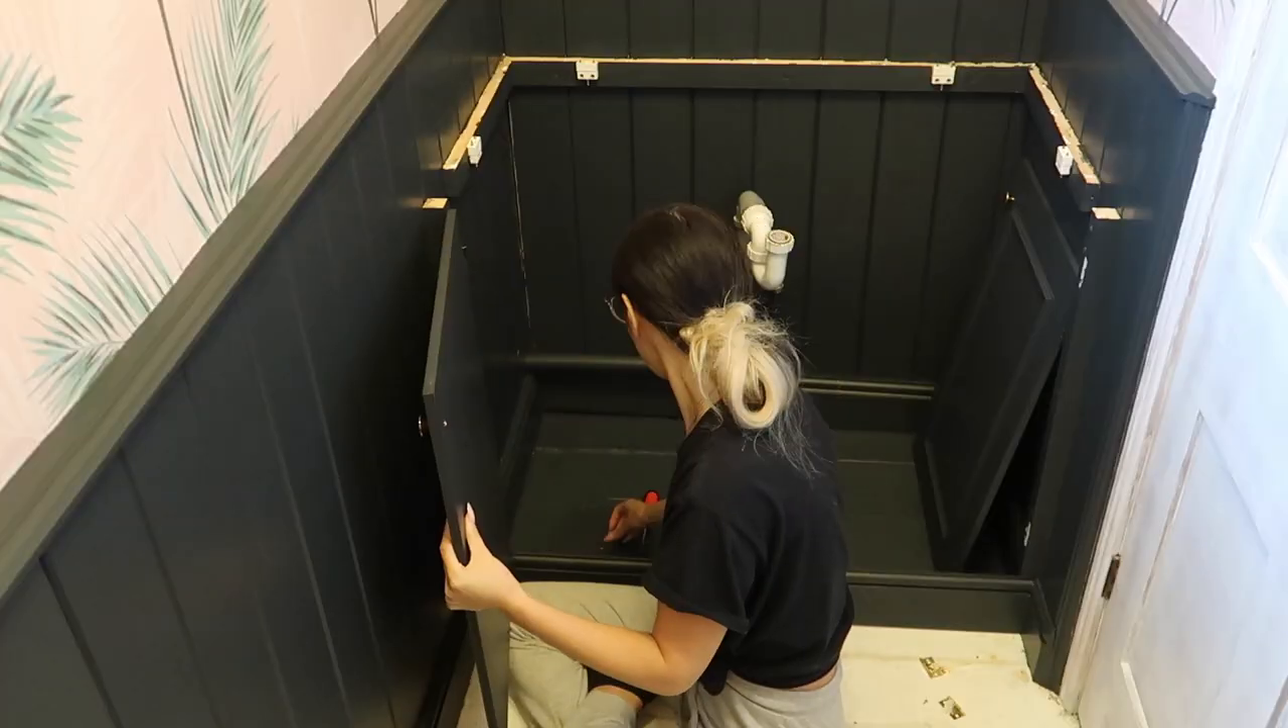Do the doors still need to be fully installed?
Yes.